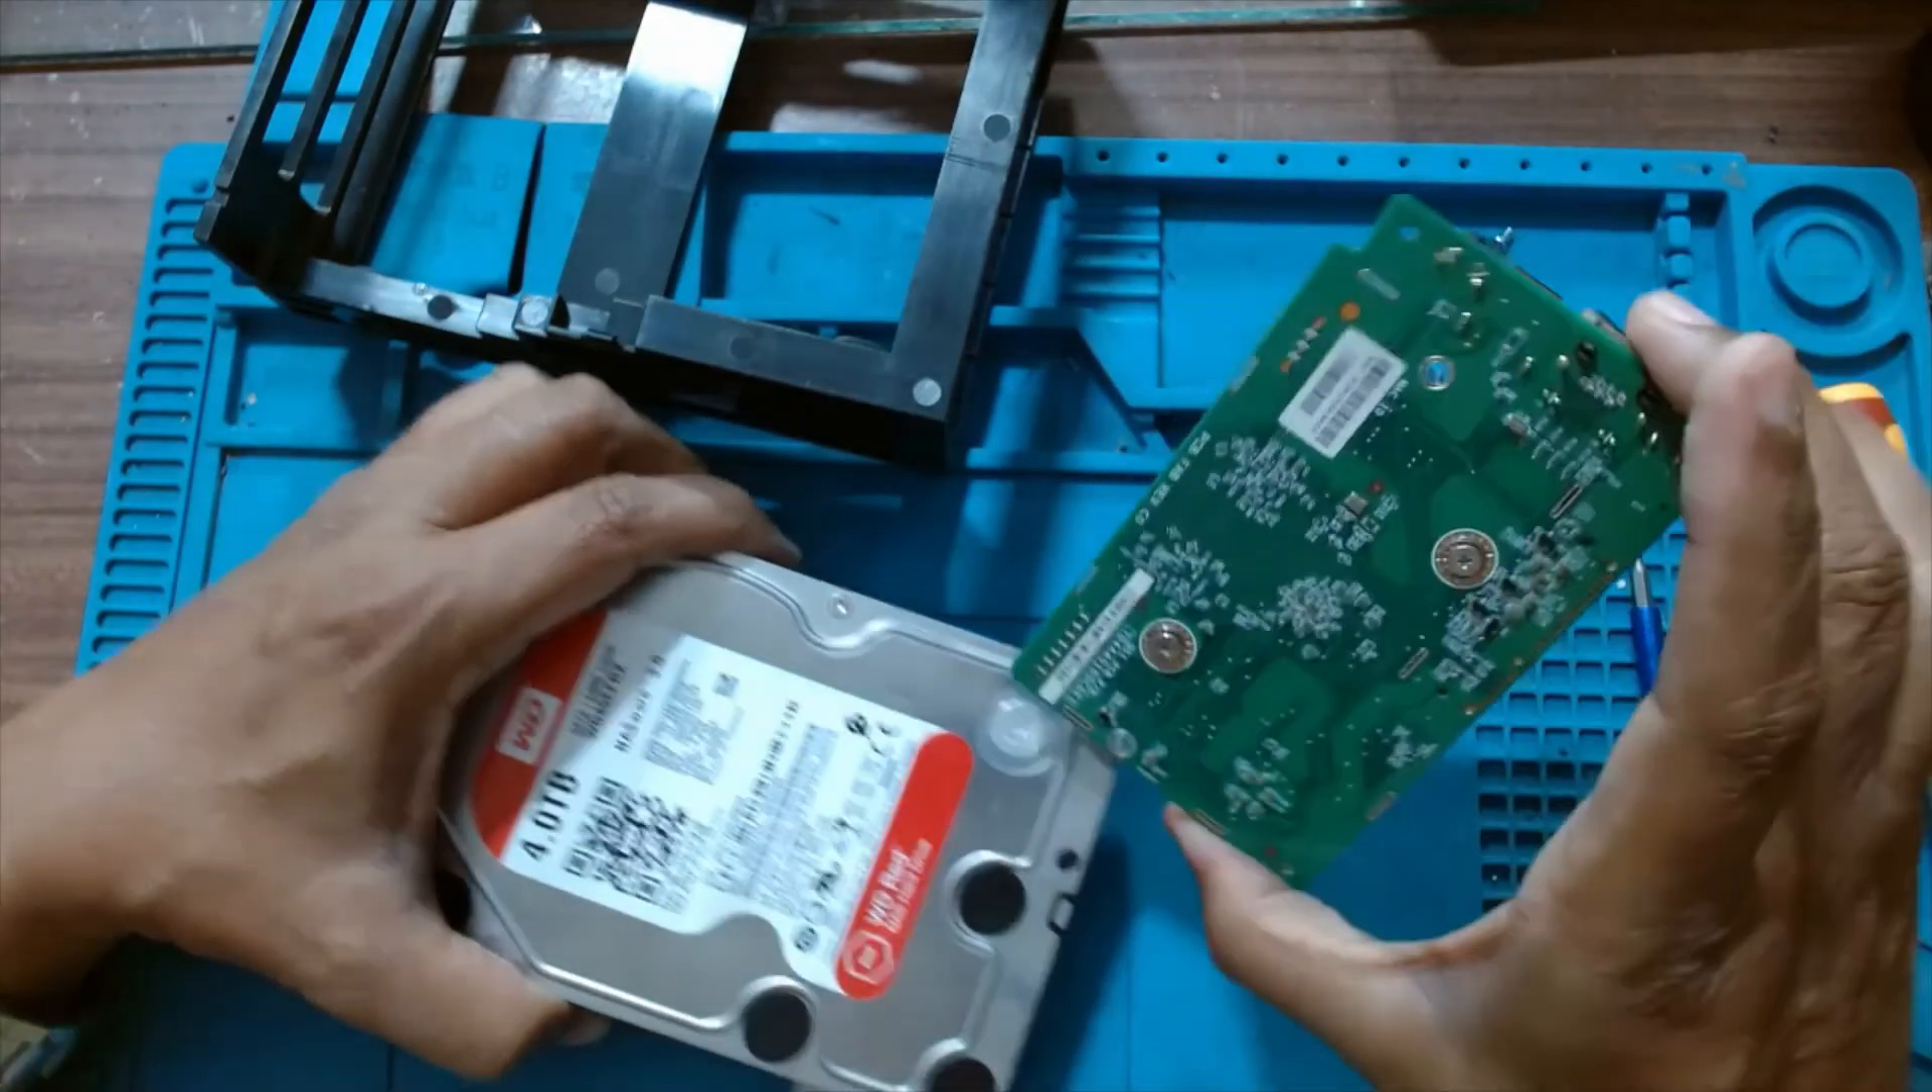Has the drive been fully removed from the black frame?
Yes.